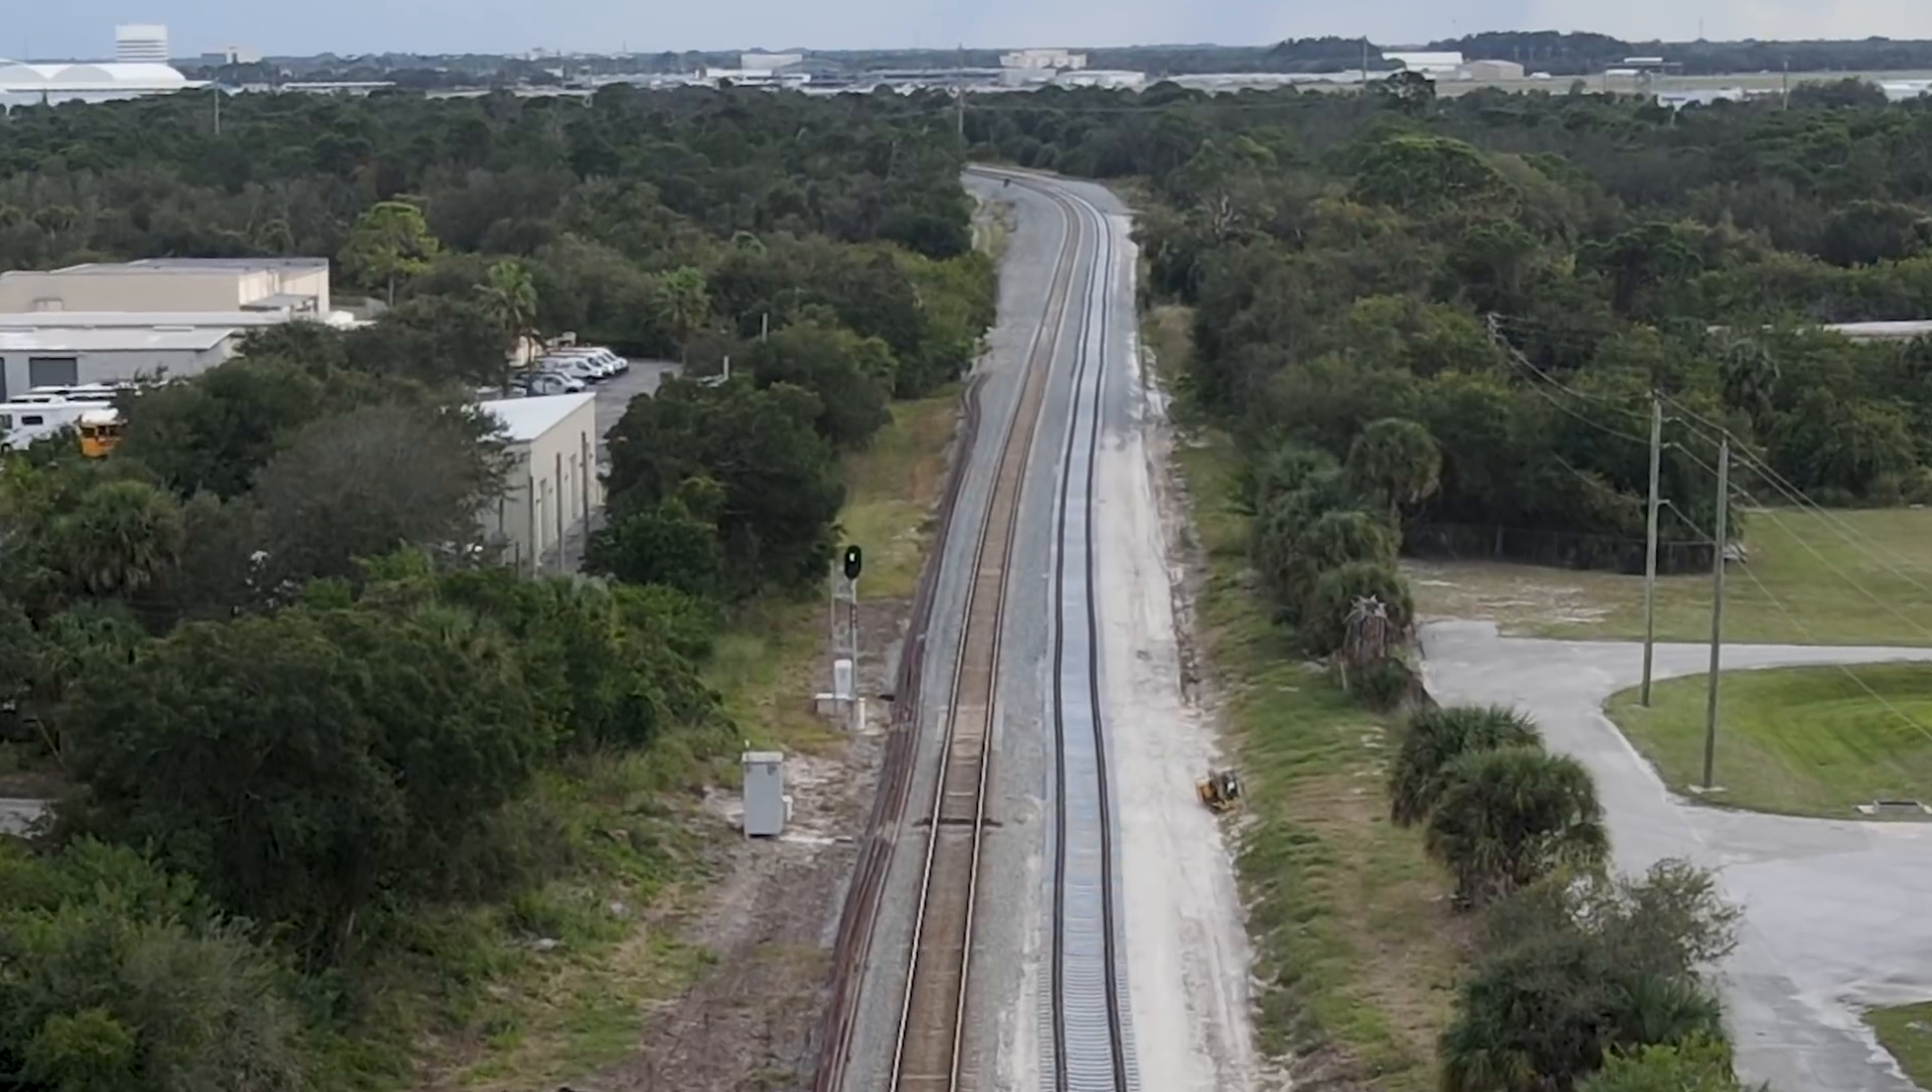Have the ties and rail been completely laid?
Yes.